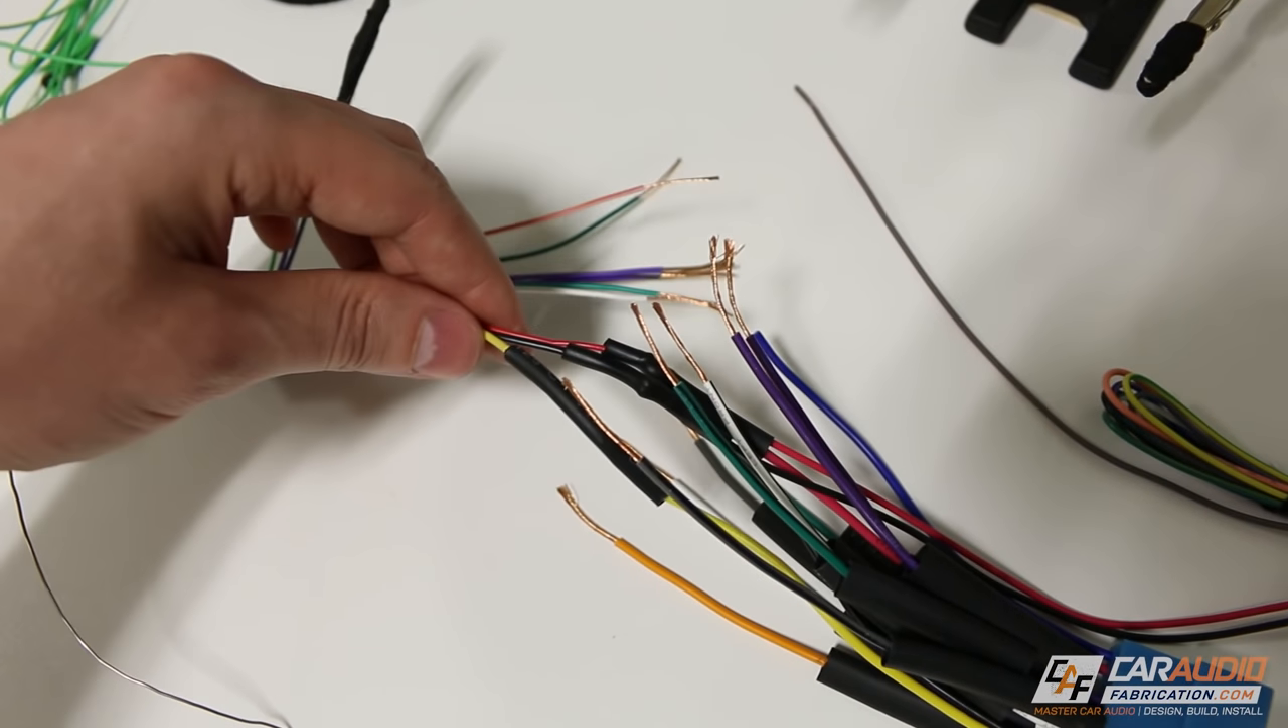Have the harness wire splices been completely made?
No.